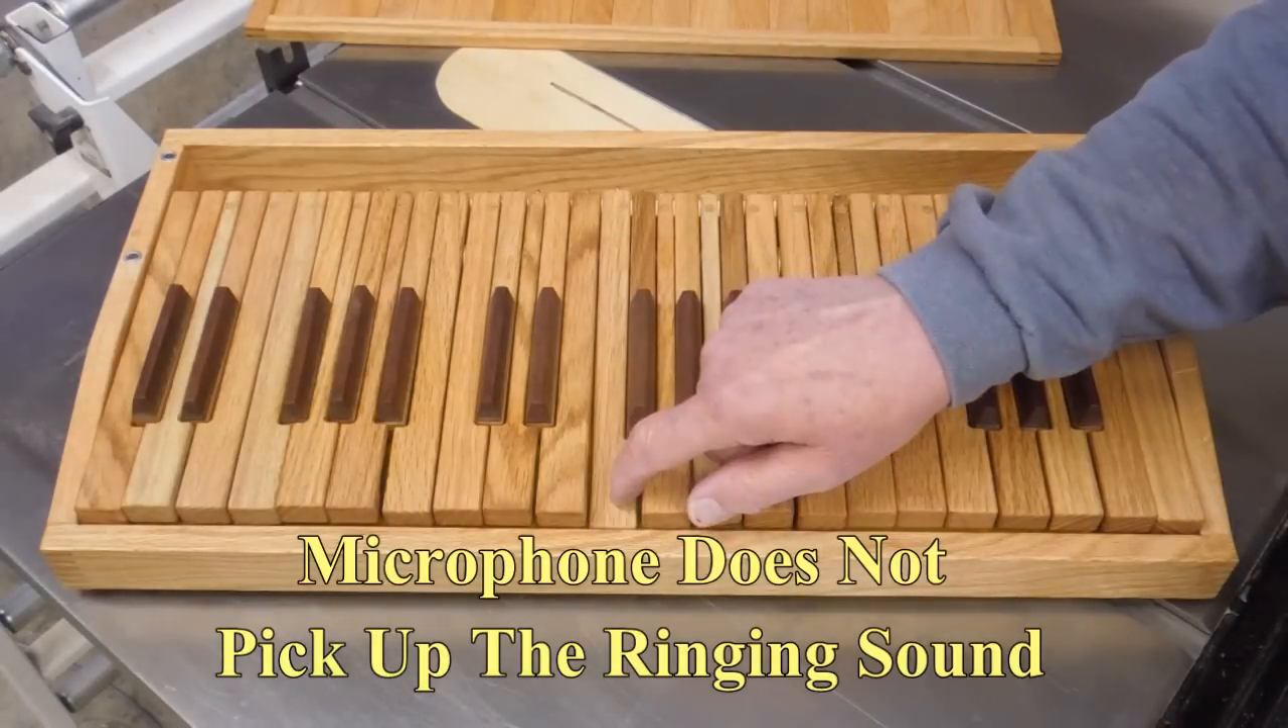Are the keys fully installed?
Yes.